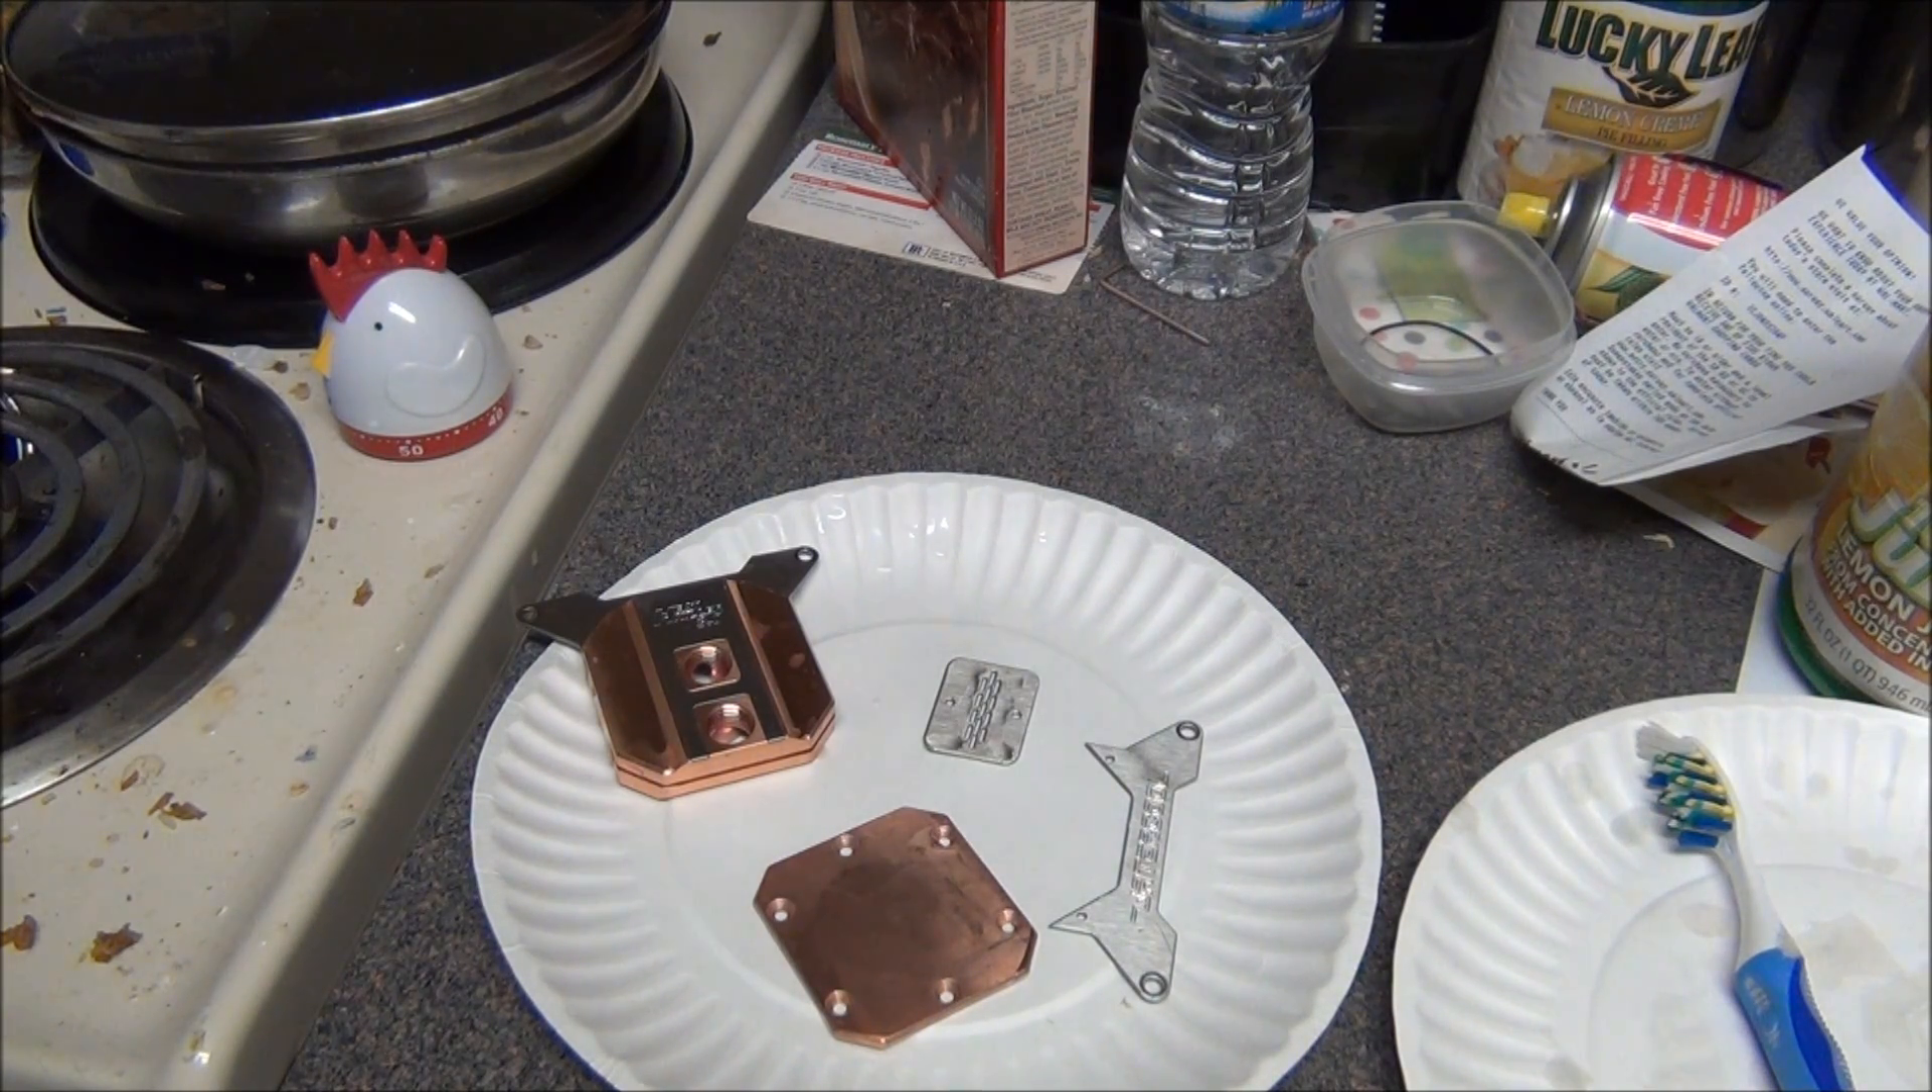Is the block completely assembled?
No.